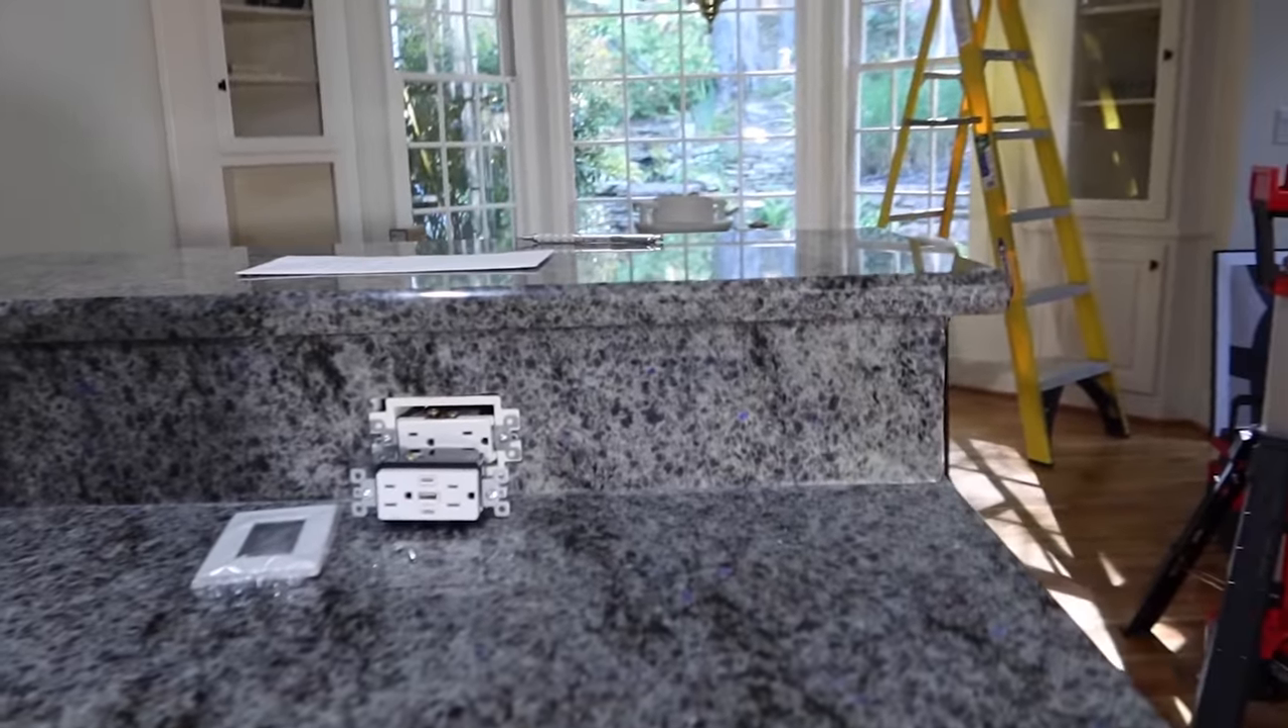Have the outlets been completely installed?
No.